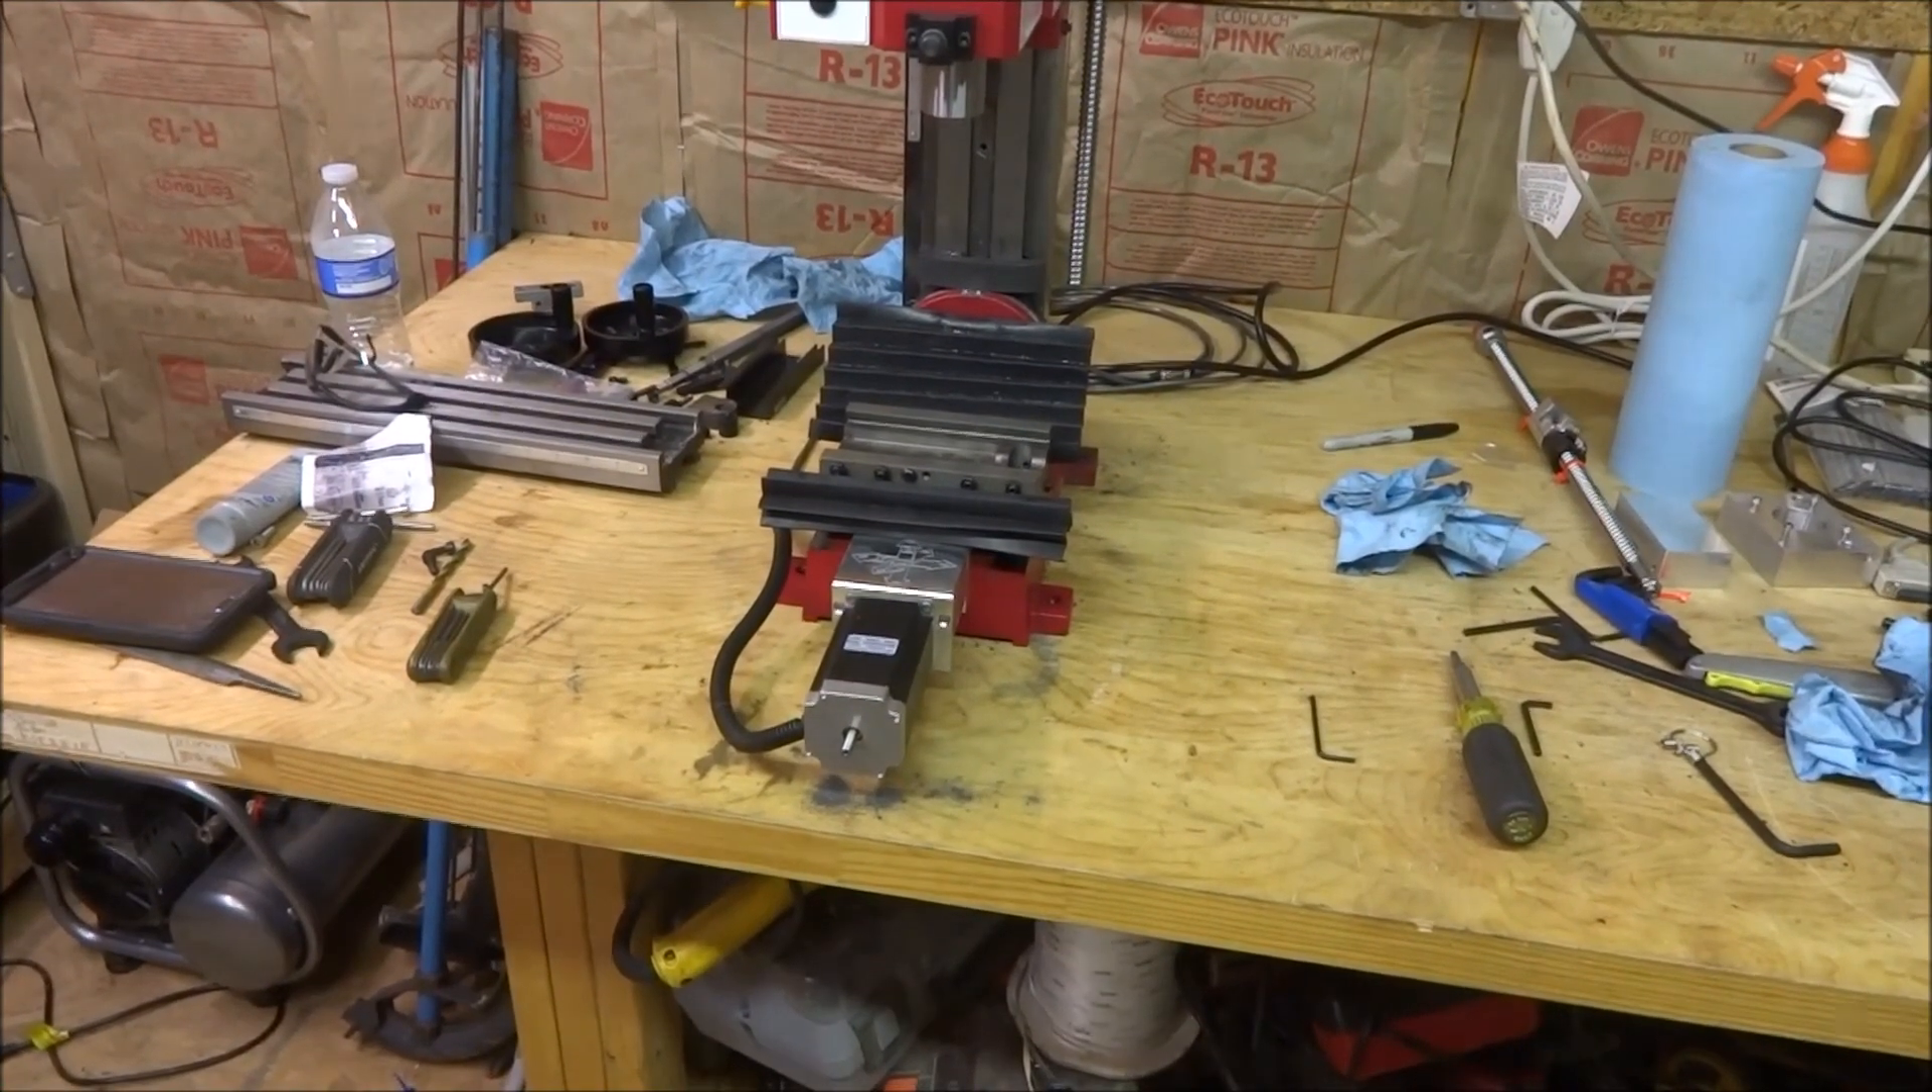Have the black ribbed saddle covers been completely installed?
Yes.